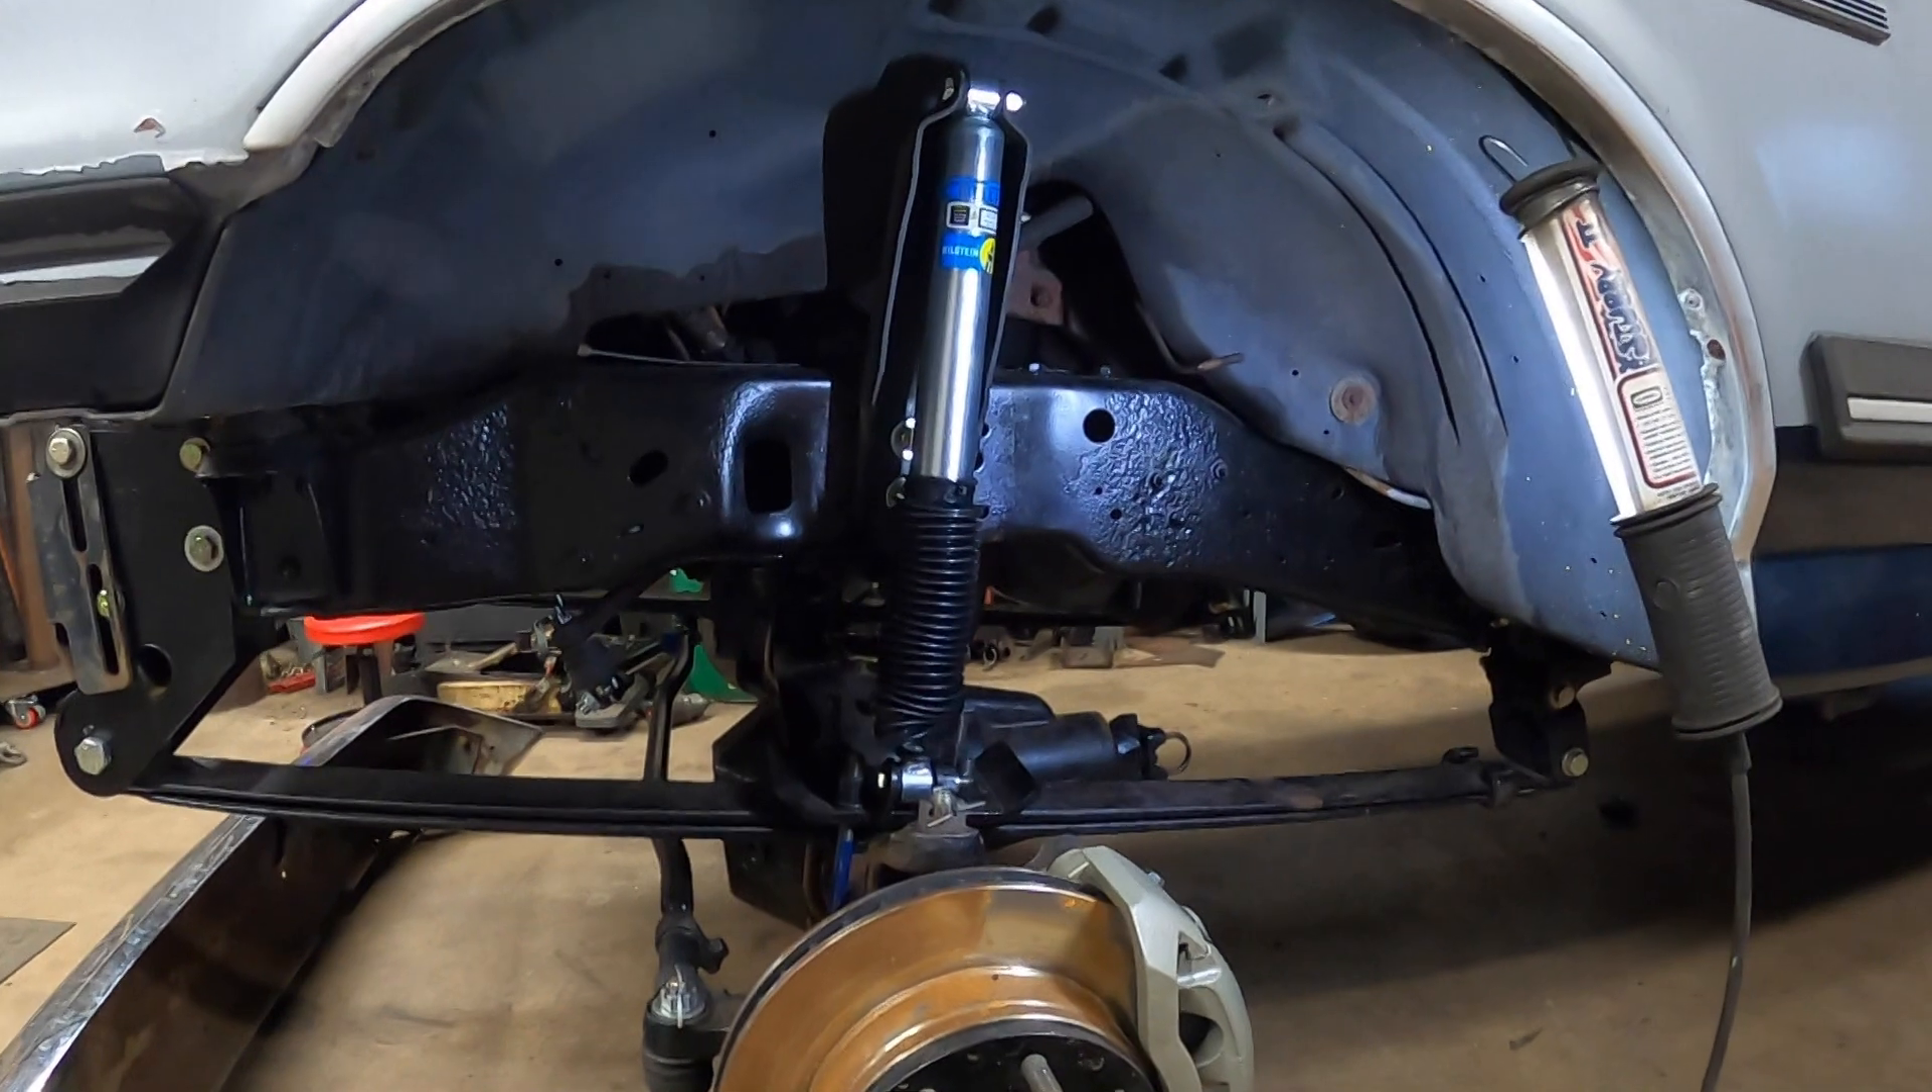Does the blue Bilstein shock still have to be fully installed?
No.